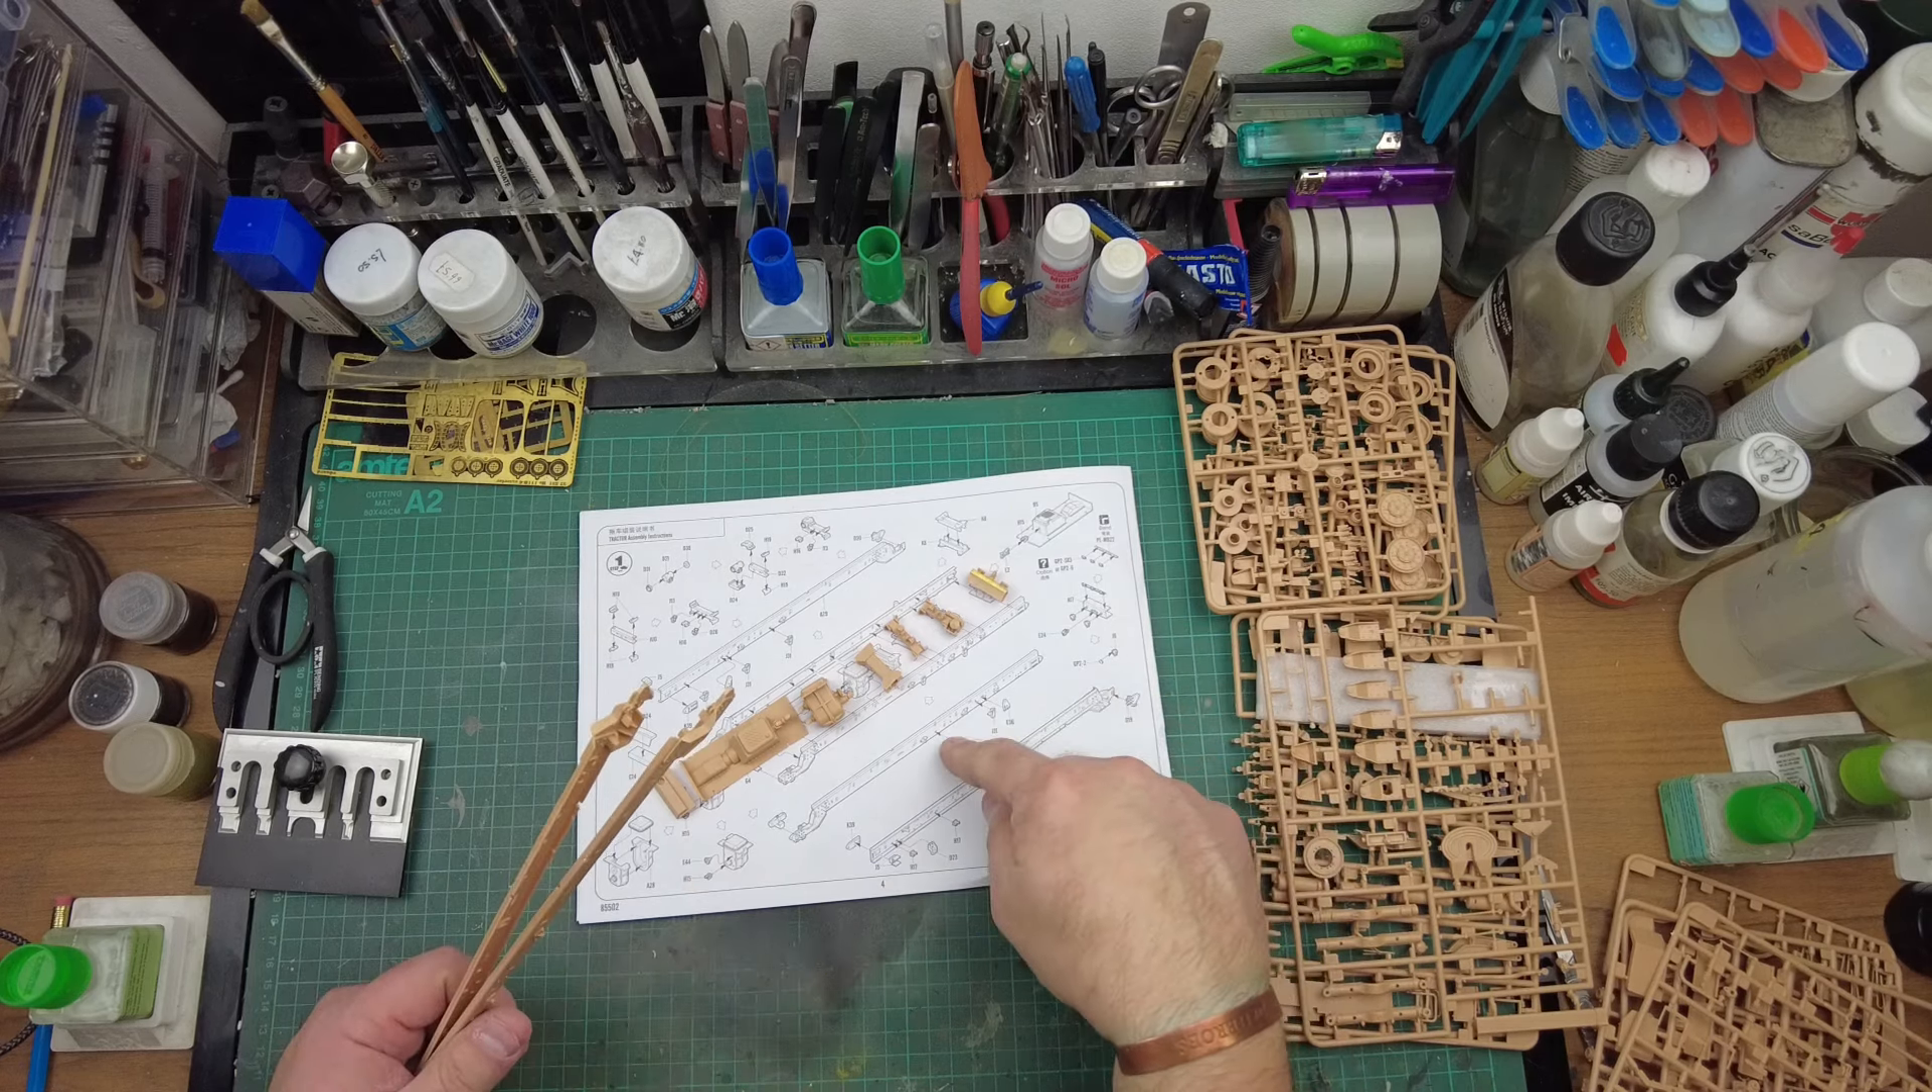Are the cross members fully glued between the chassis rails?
No.